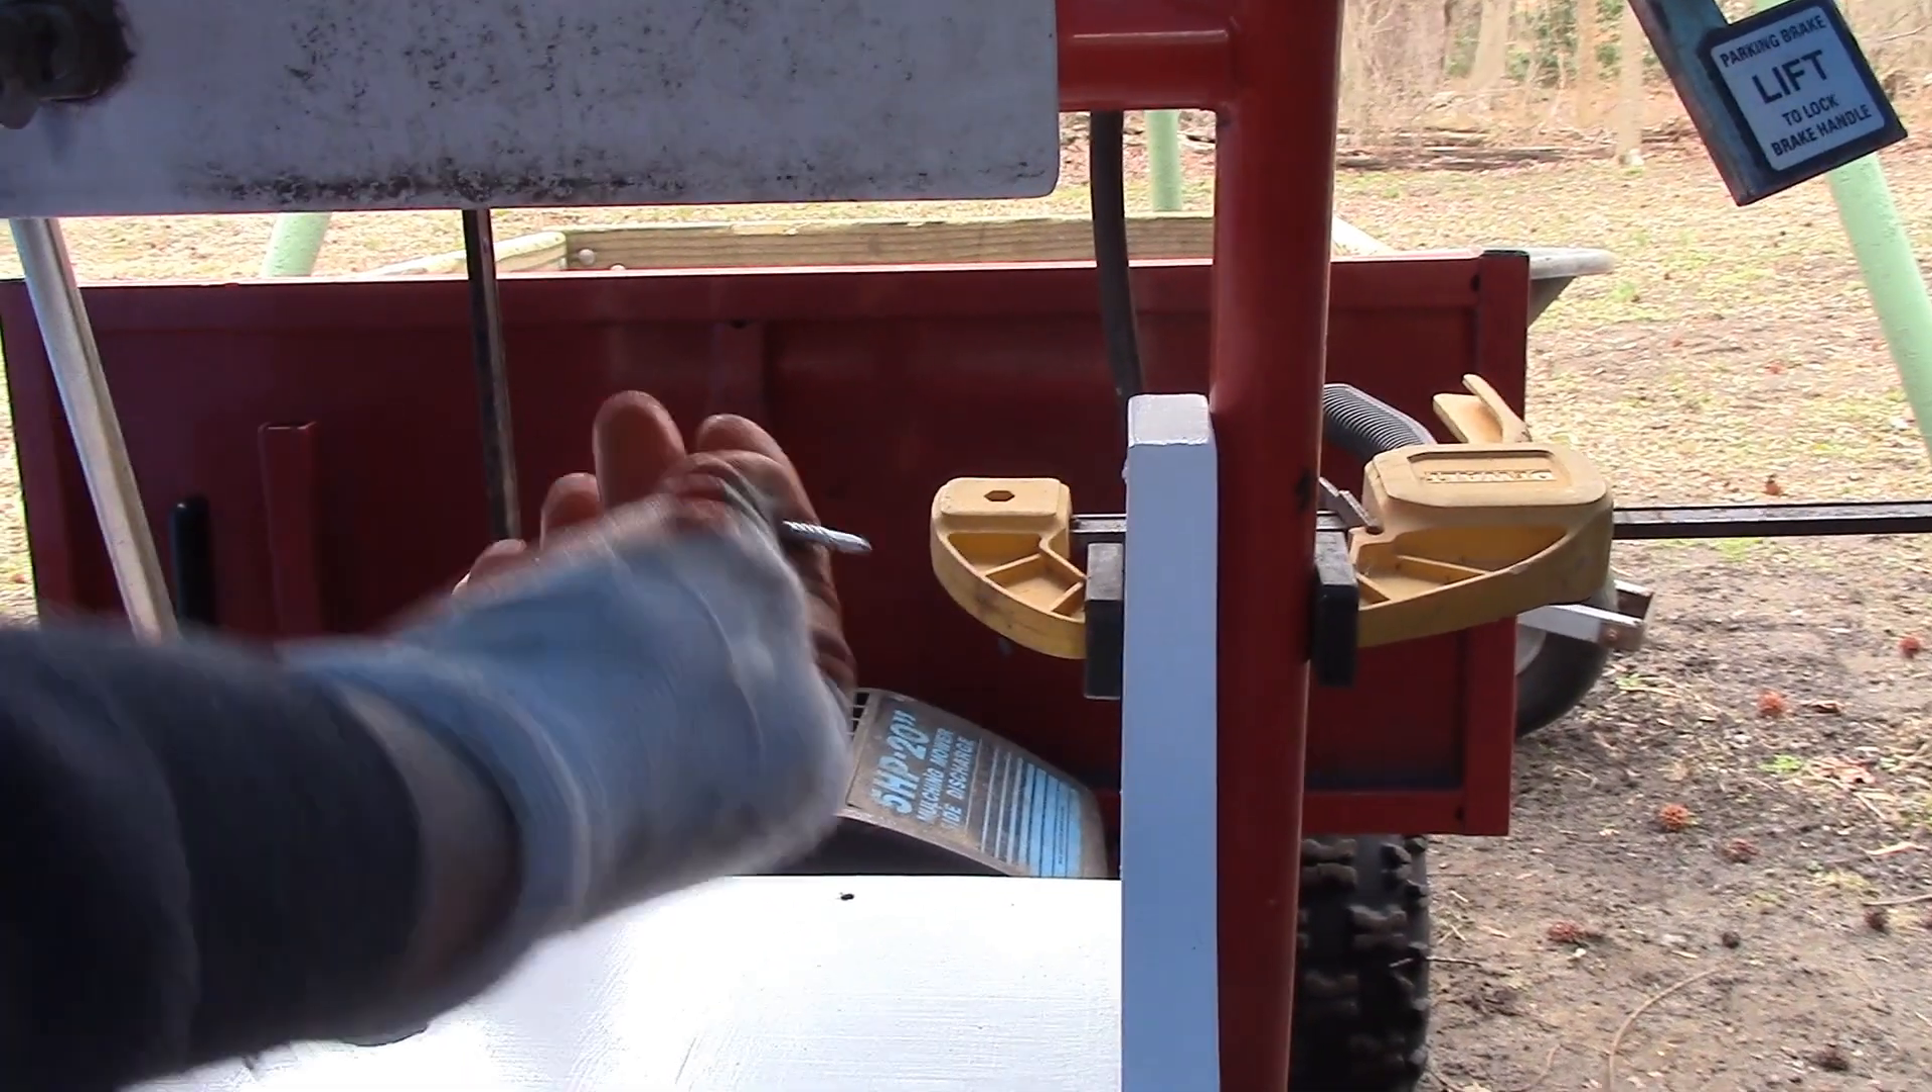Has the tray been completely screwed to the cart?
No.